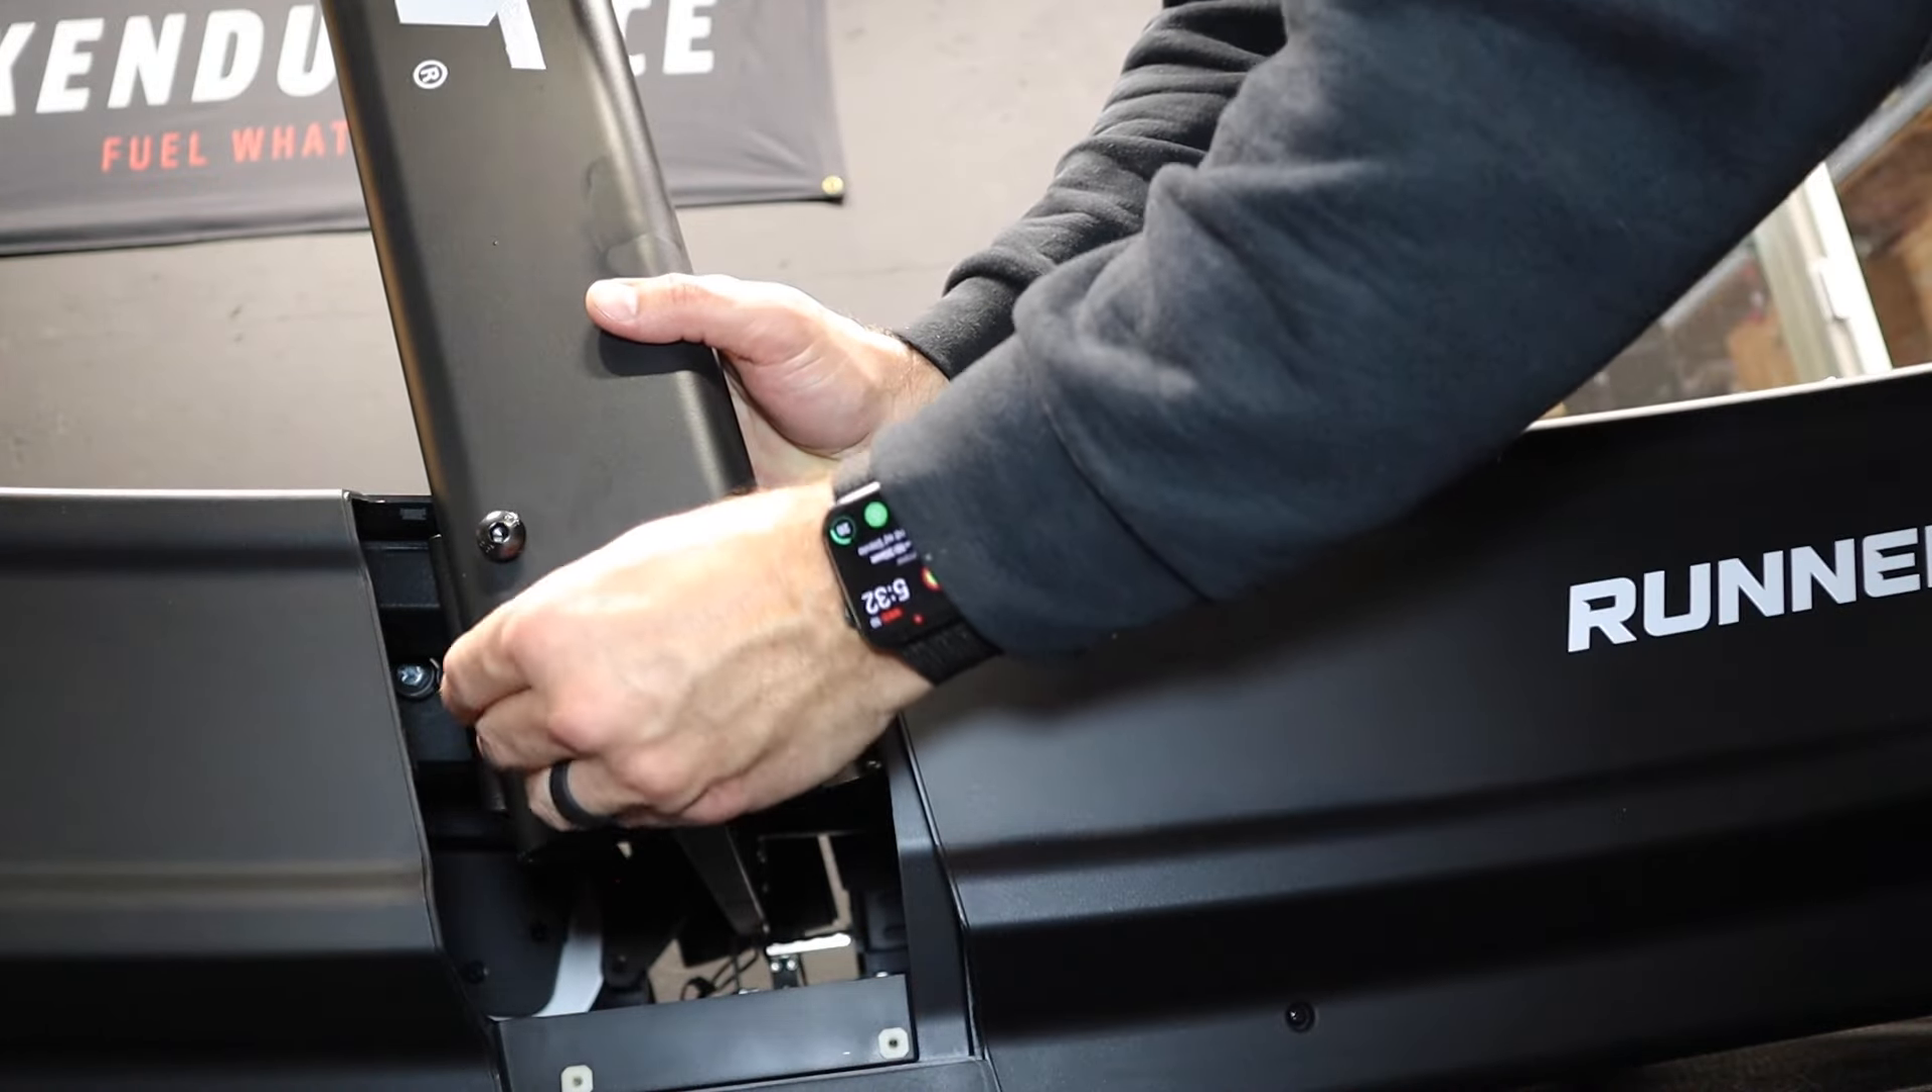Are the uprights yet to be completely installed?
Yes.